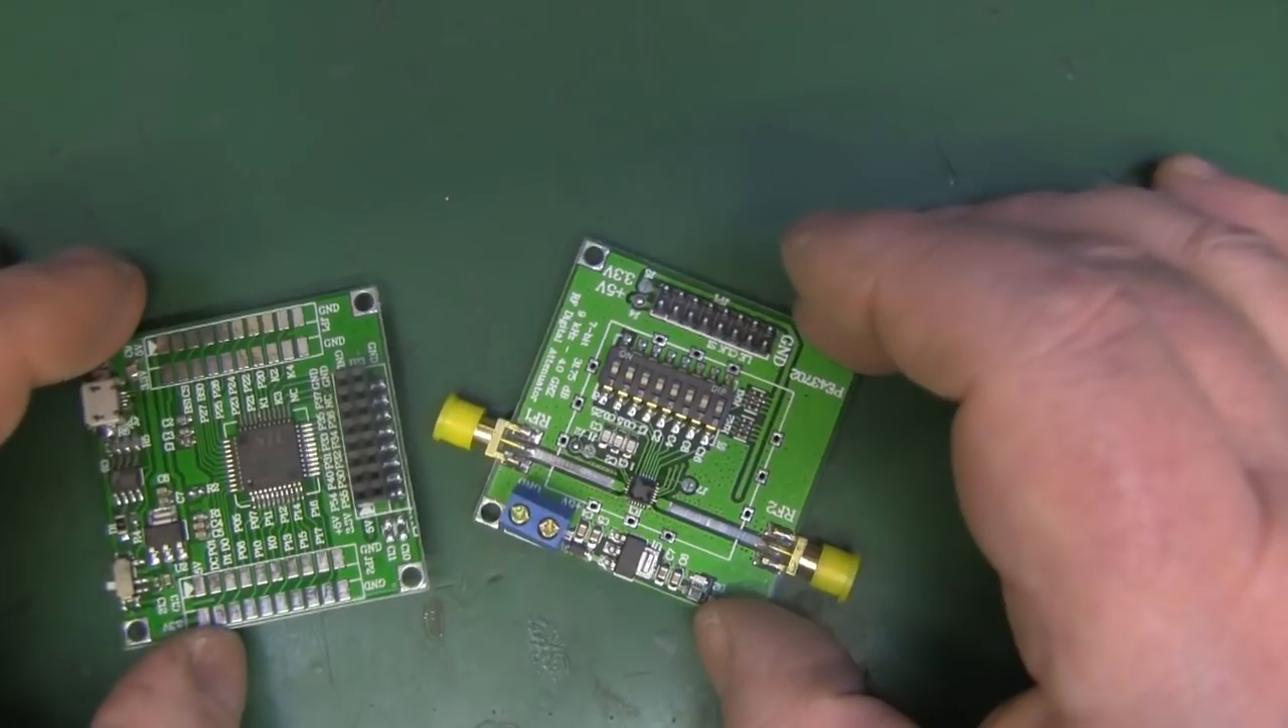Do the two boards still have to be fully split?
No.